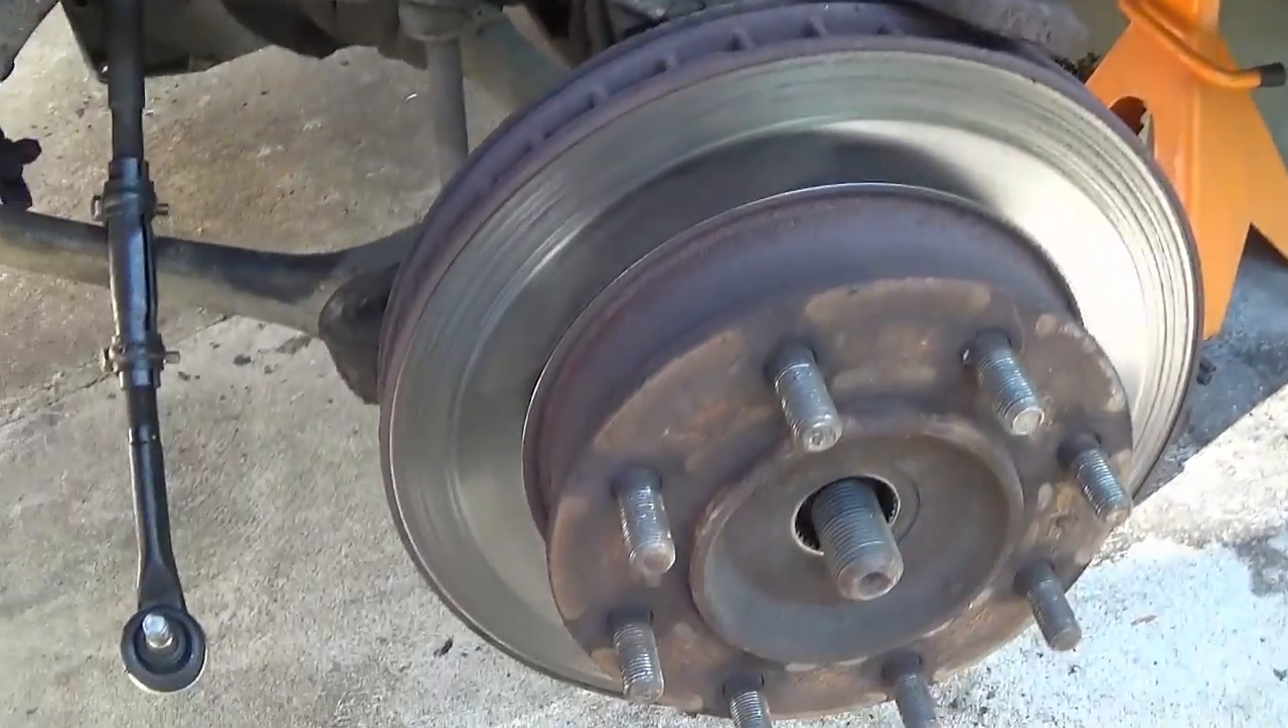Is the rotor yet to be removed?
Yes.